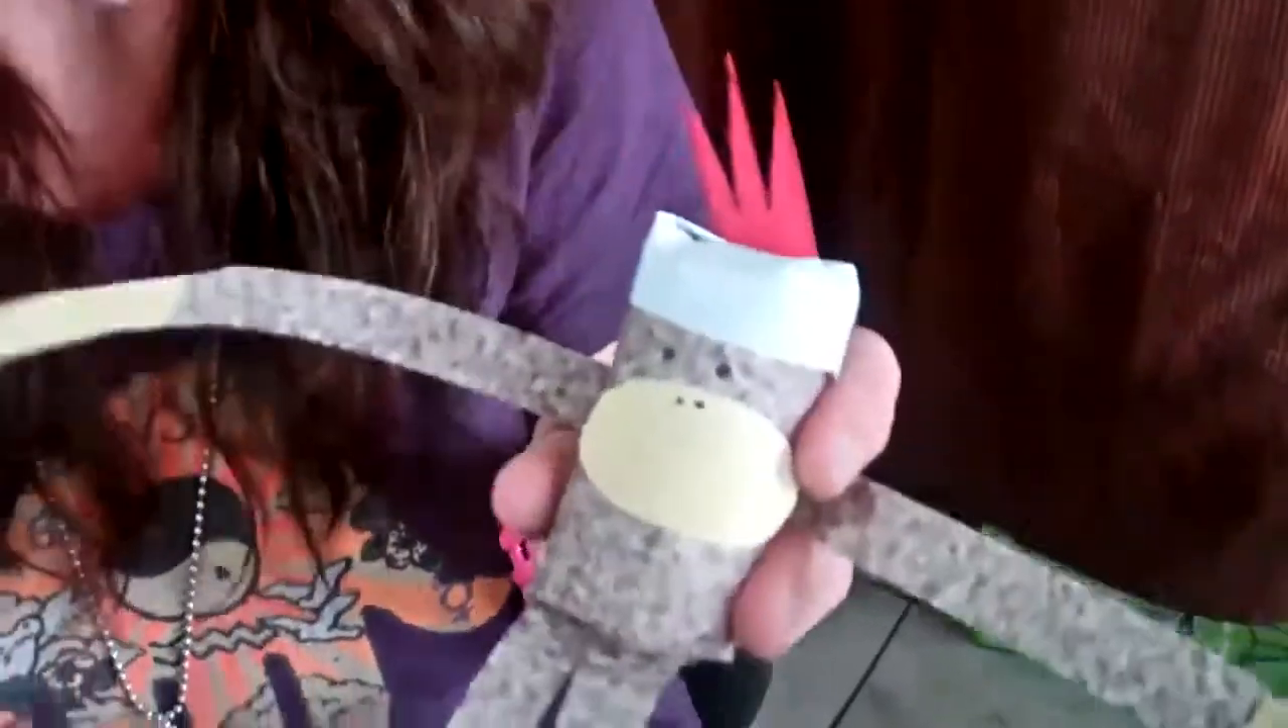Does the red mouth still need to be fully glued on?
Yes.